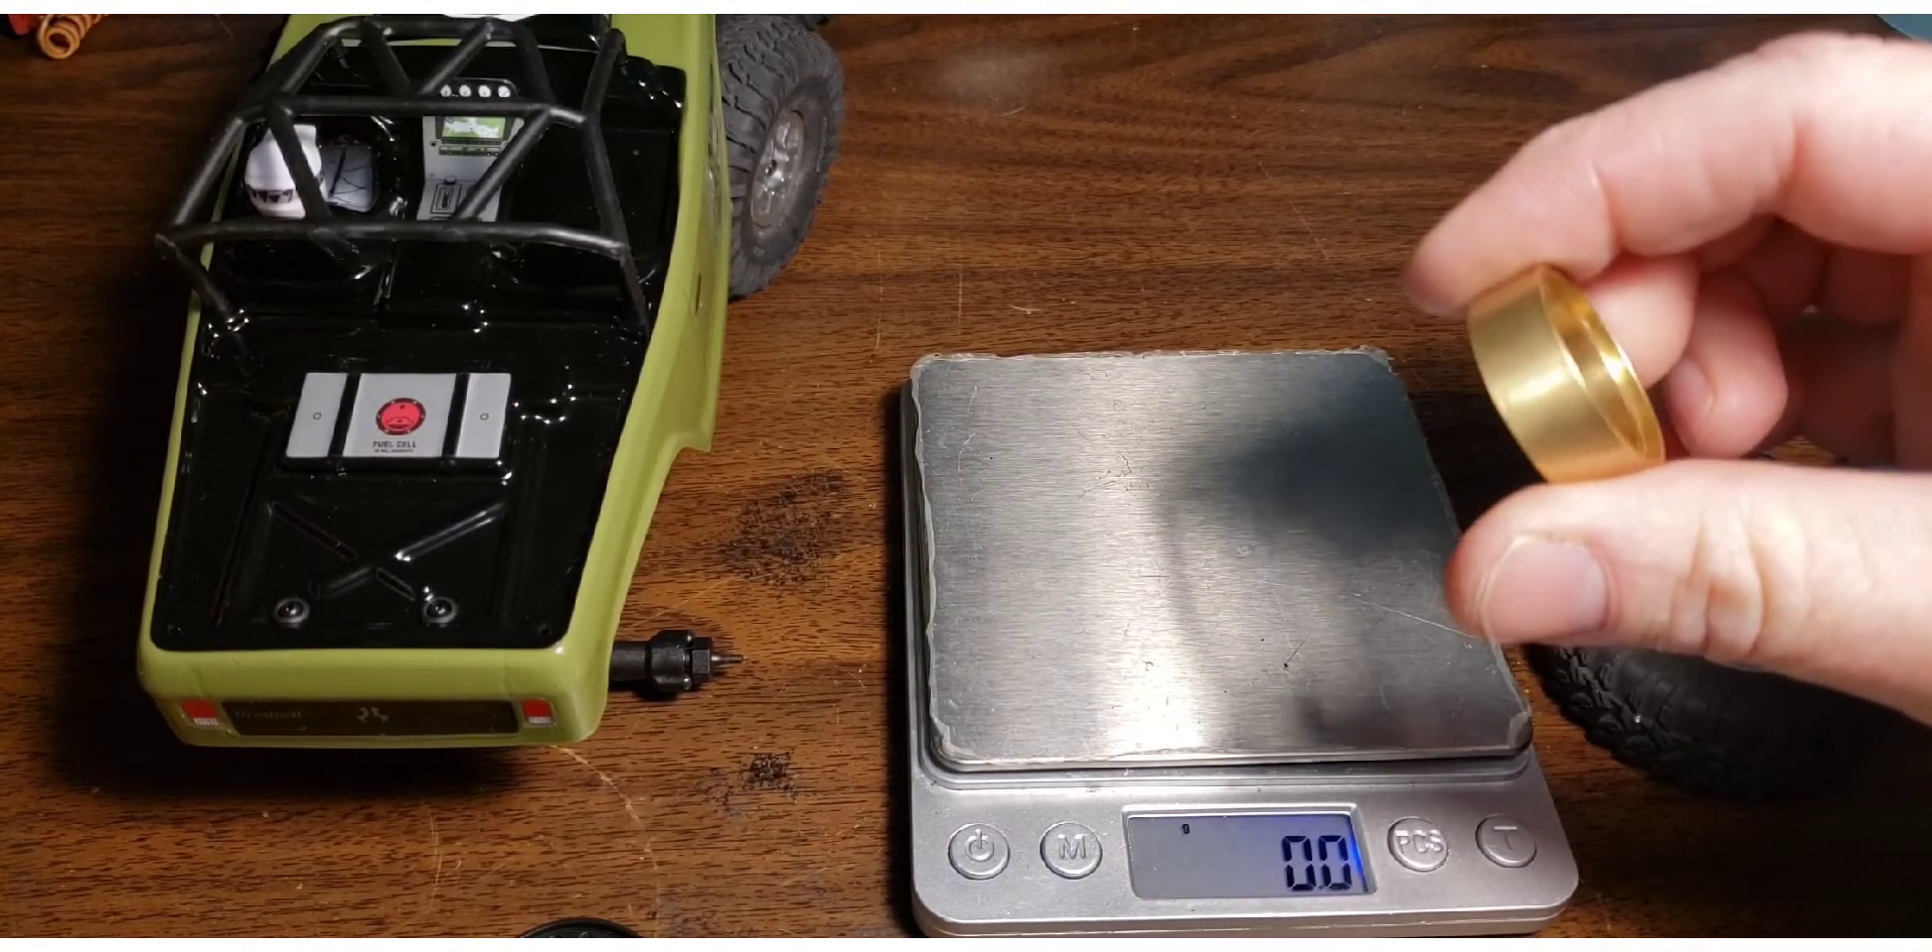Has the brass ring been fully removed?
Yes.